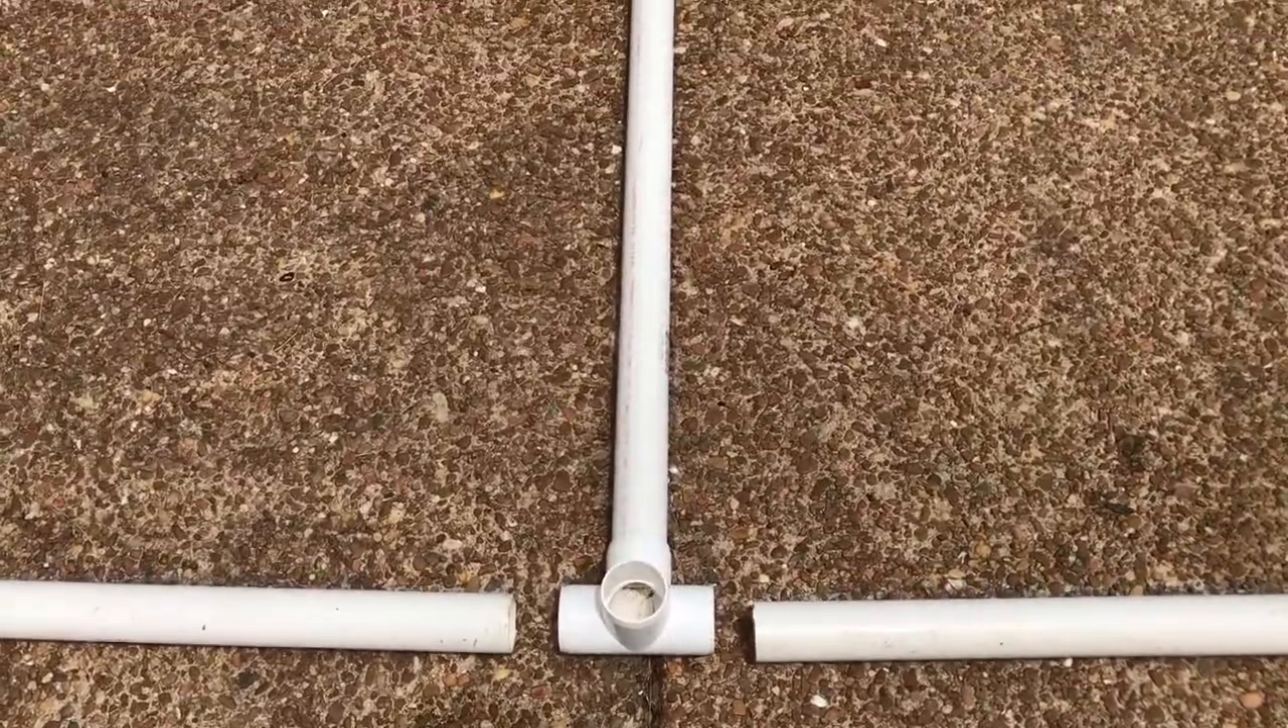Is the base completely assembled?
No.